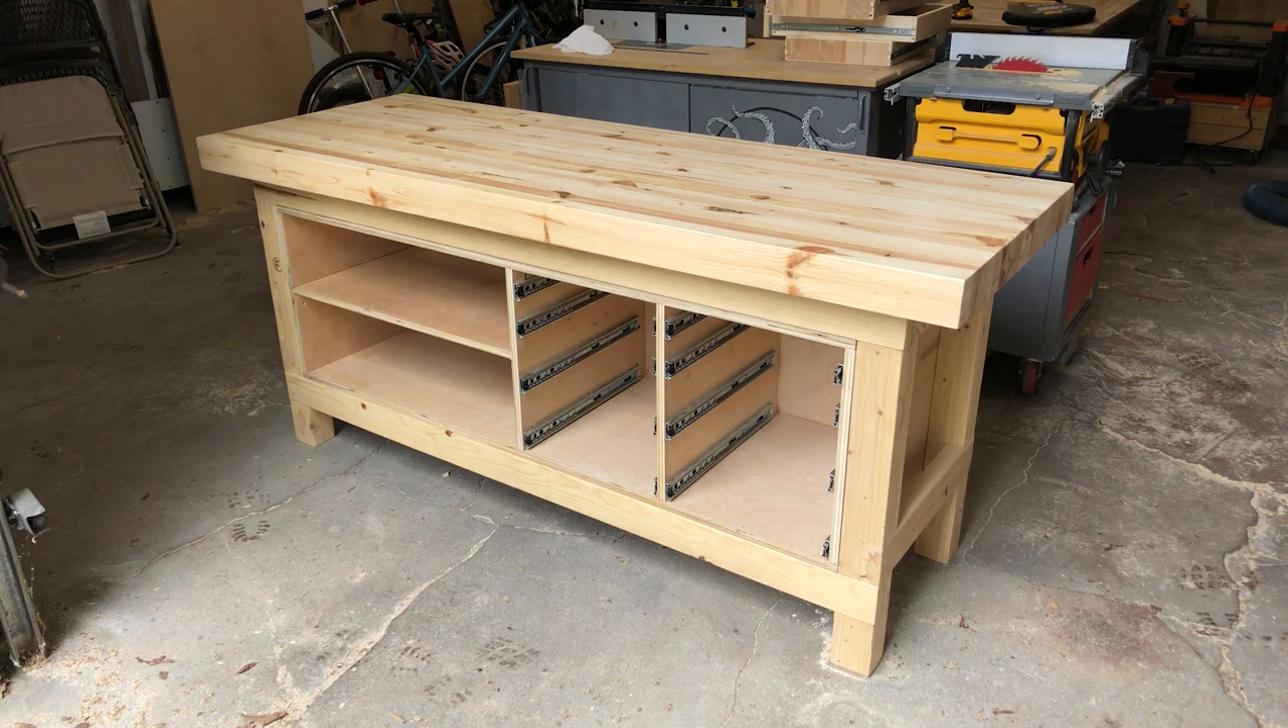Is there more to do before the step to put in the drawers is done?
Yes.